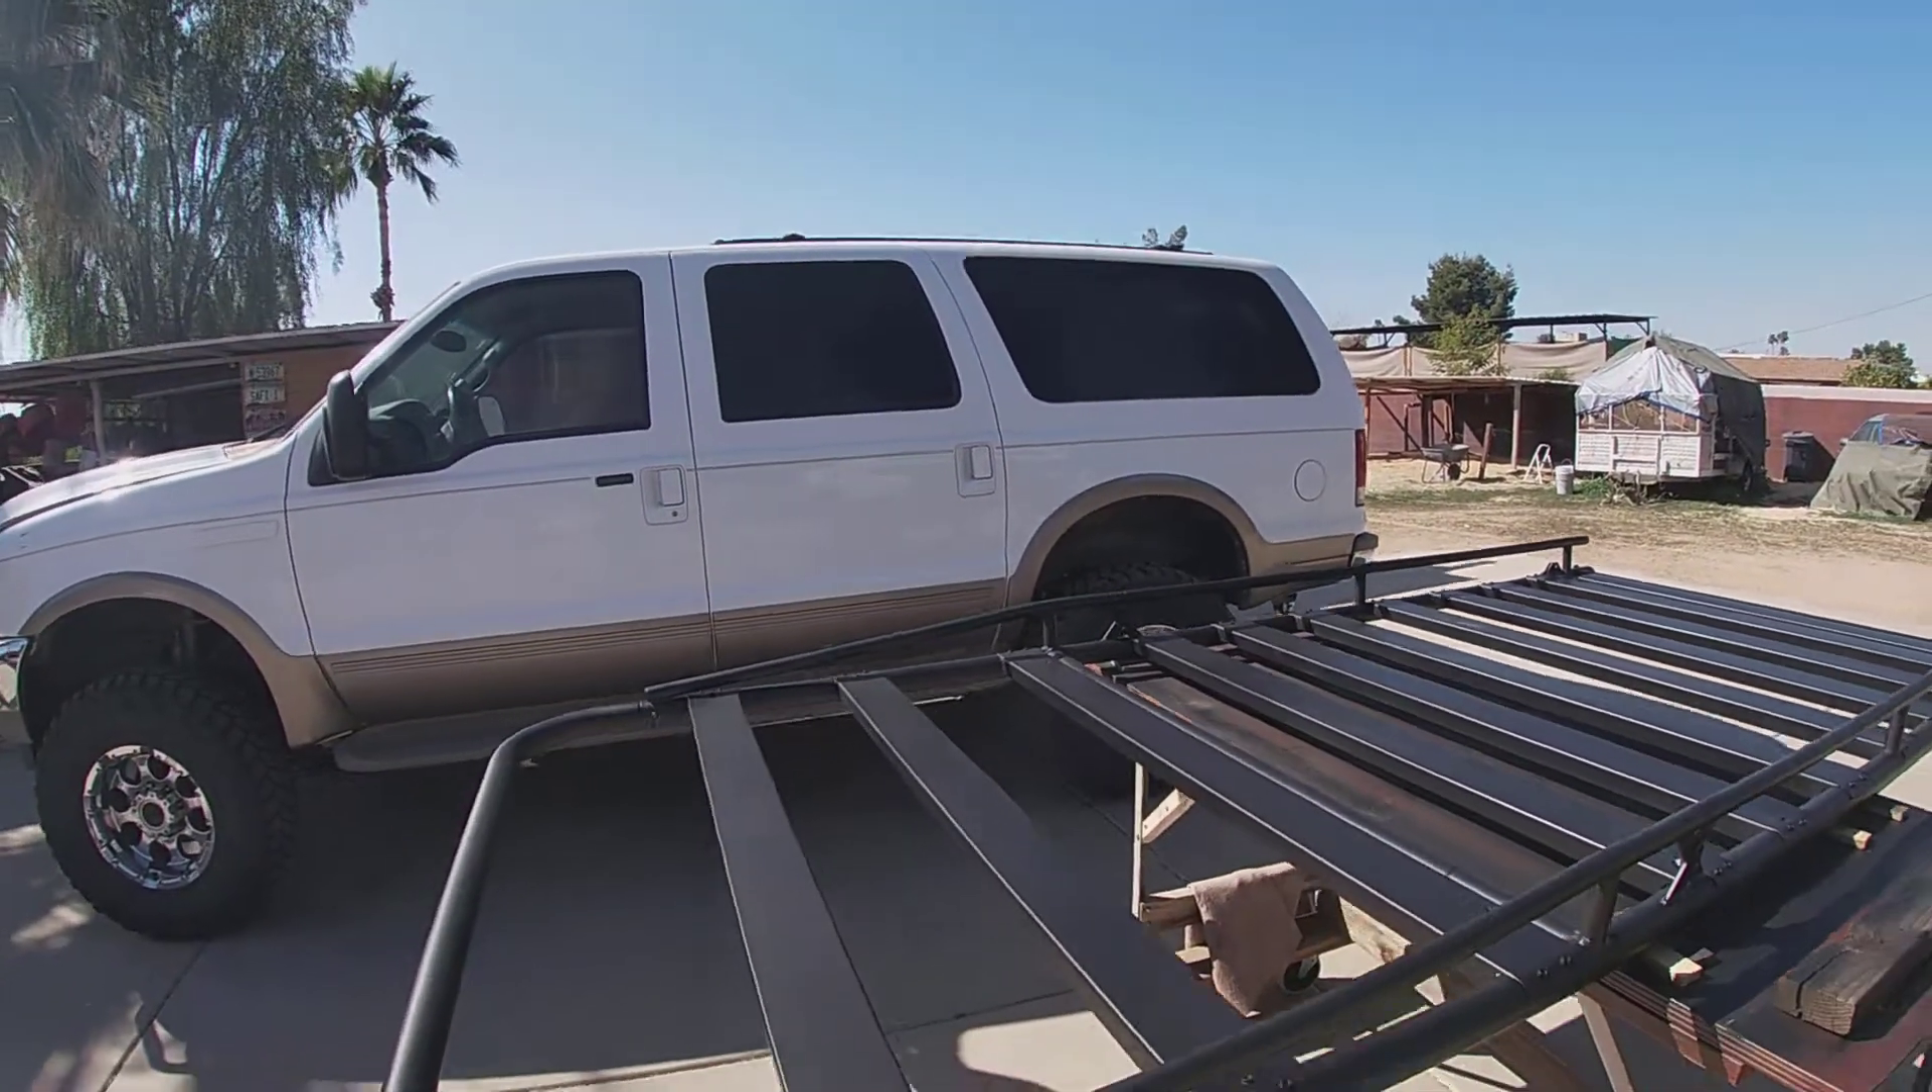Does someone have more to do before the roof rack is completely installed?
Yes.